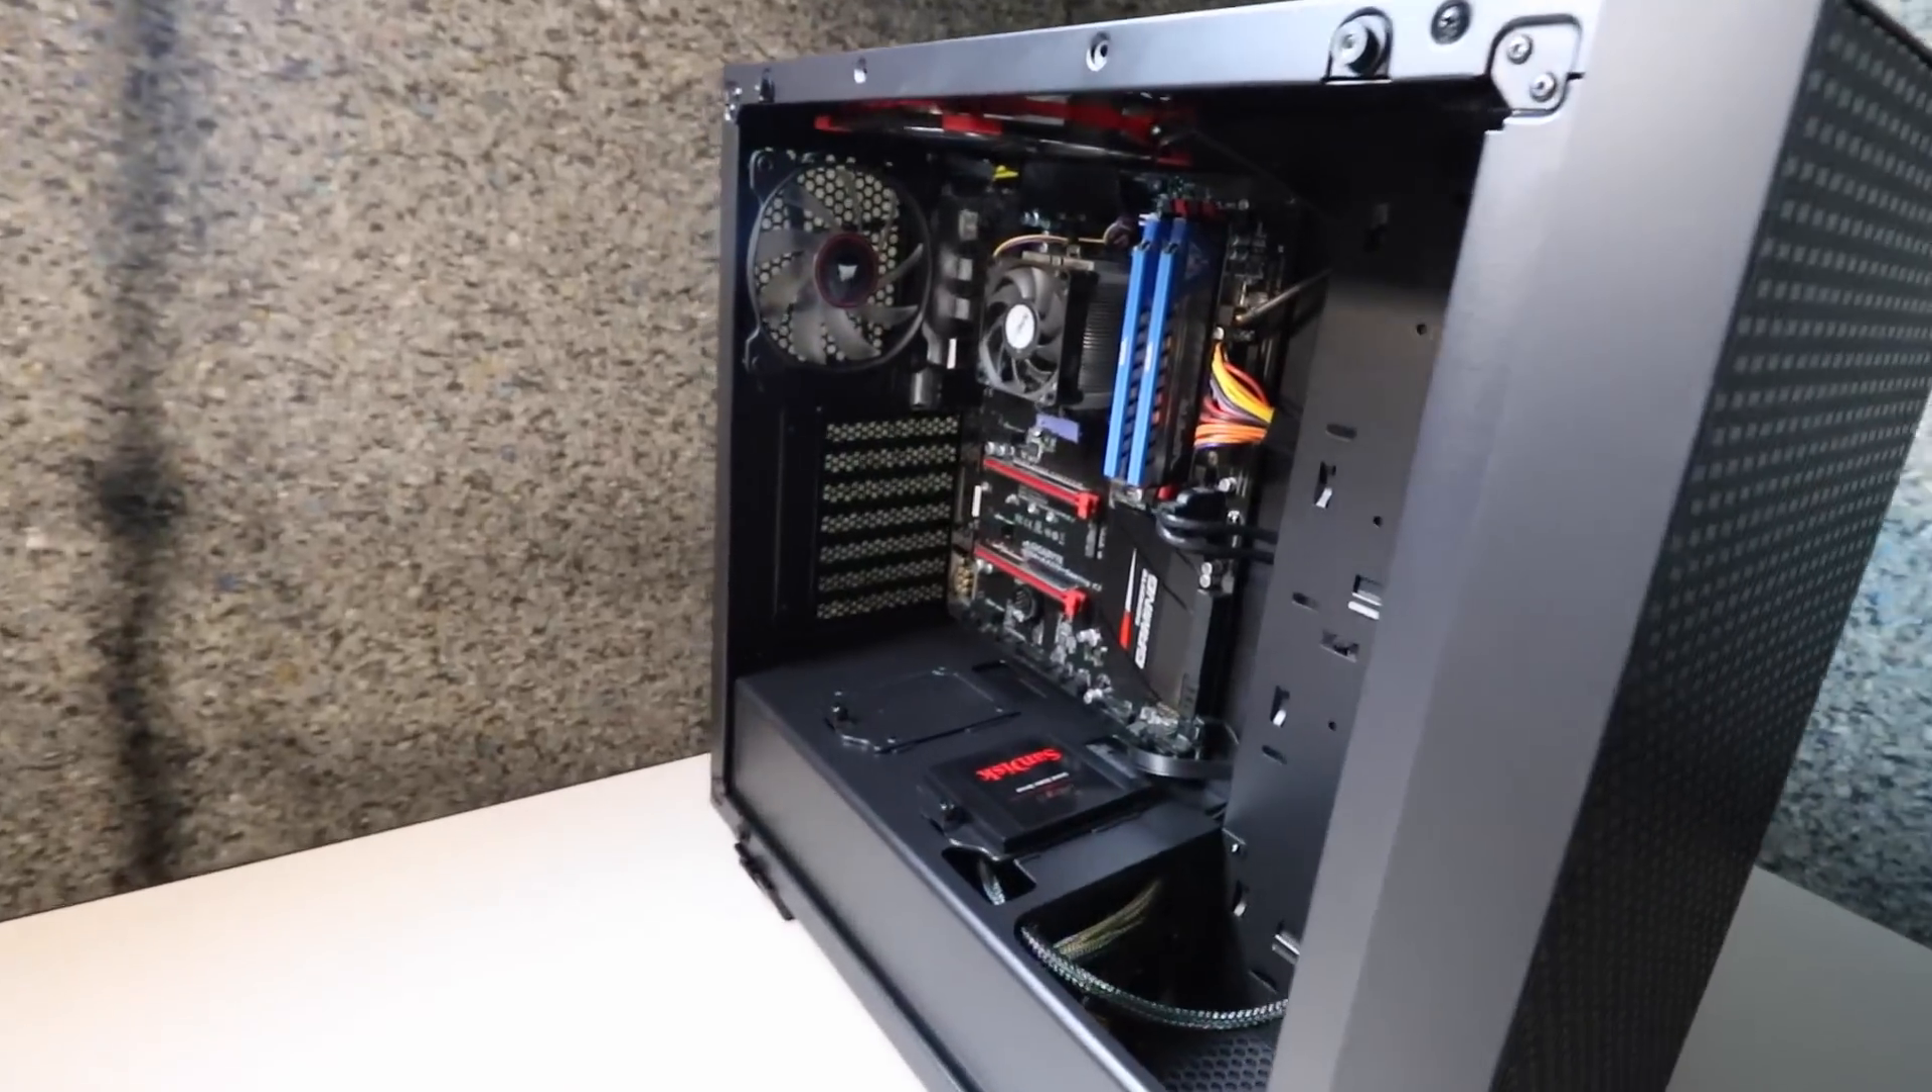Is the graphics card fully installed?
No.